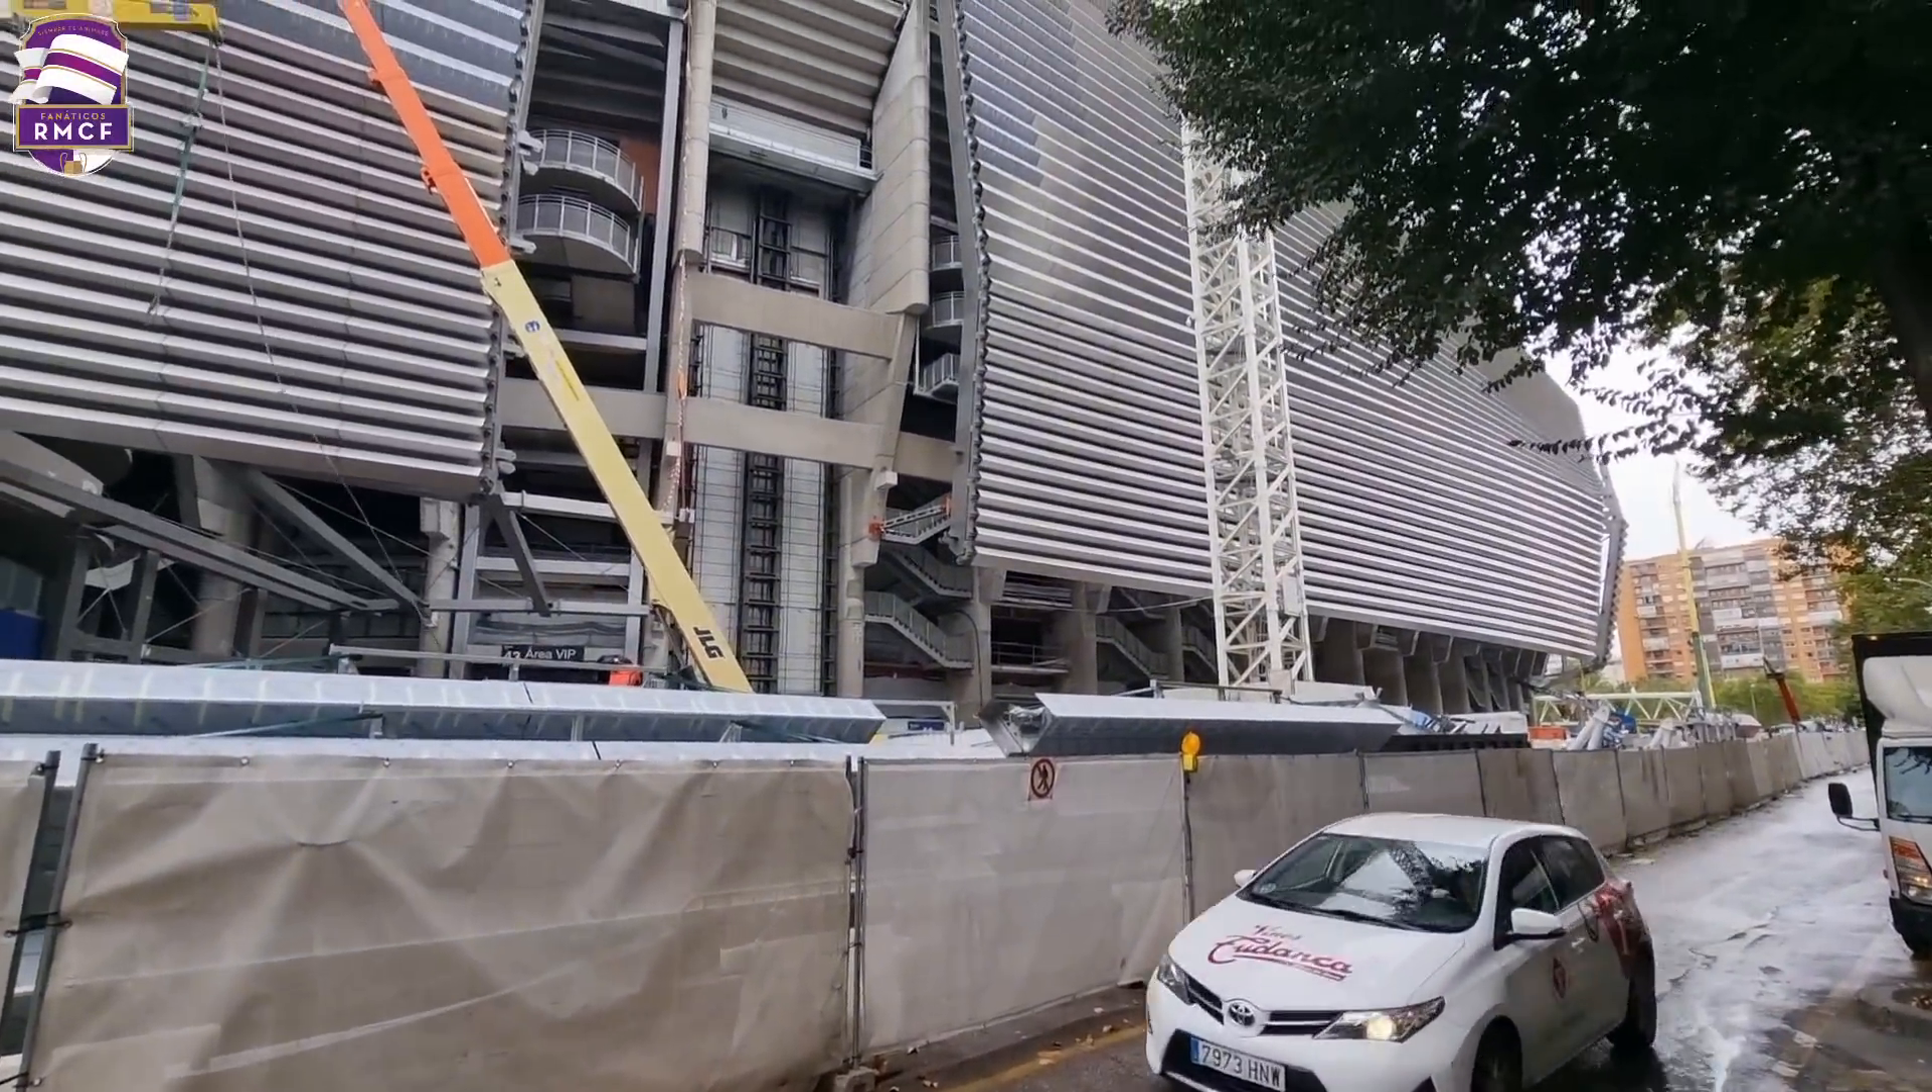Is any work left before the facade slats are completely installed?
Yes.